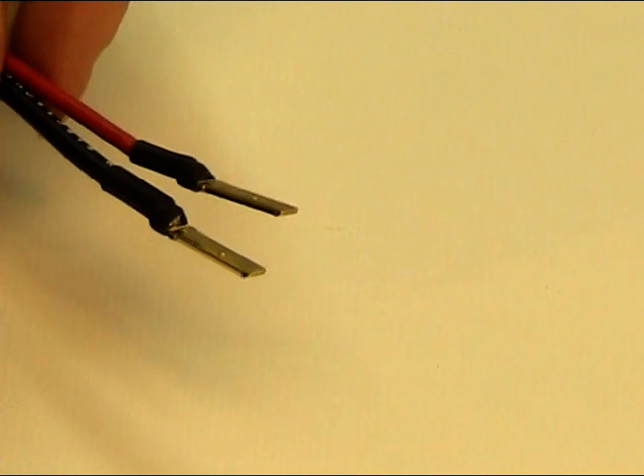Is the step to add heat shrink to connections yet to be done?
No.